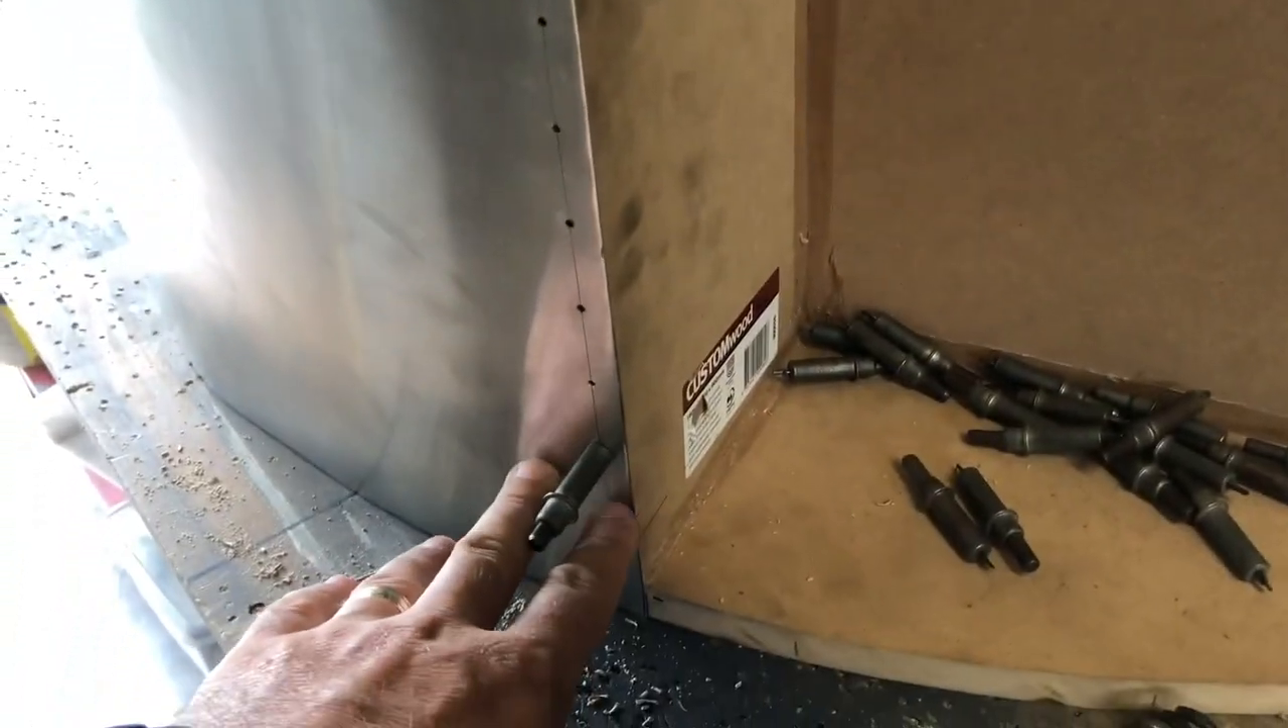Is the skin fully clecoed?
No.